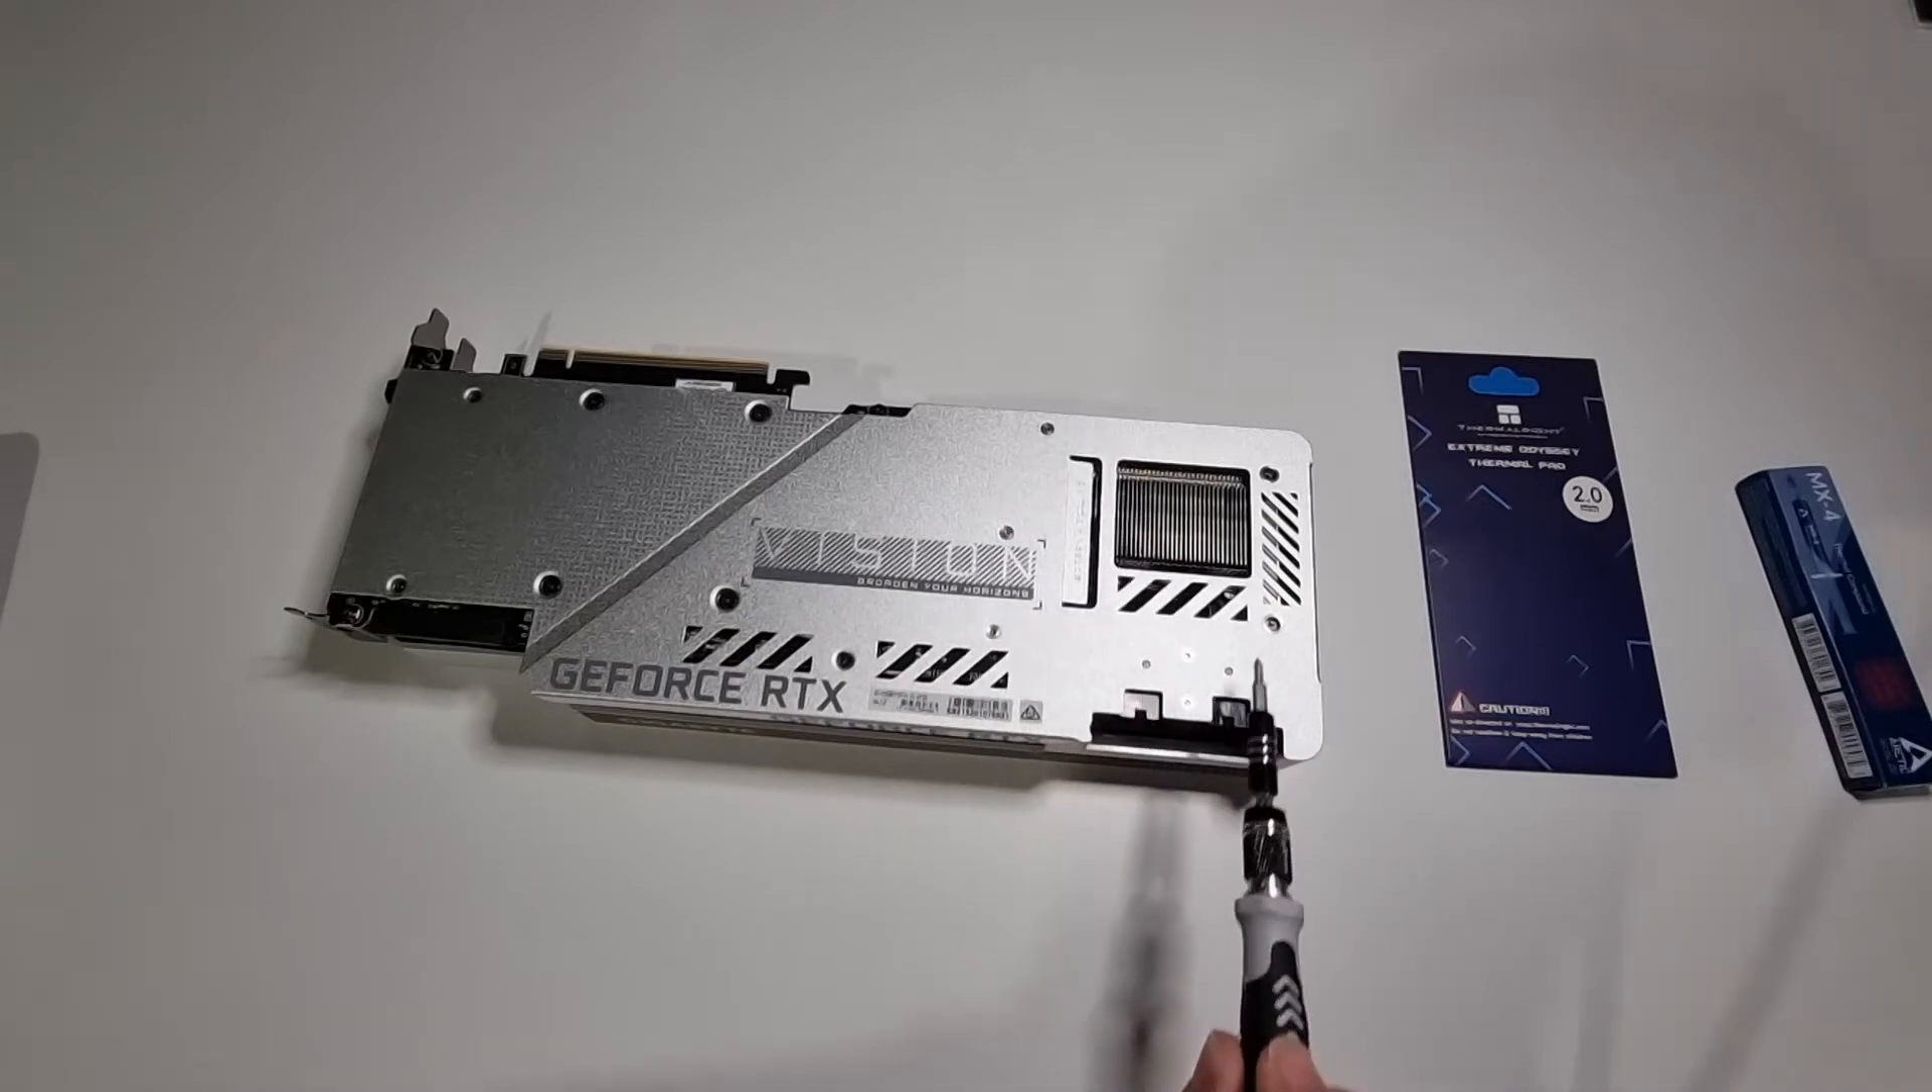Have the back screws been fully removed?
No.